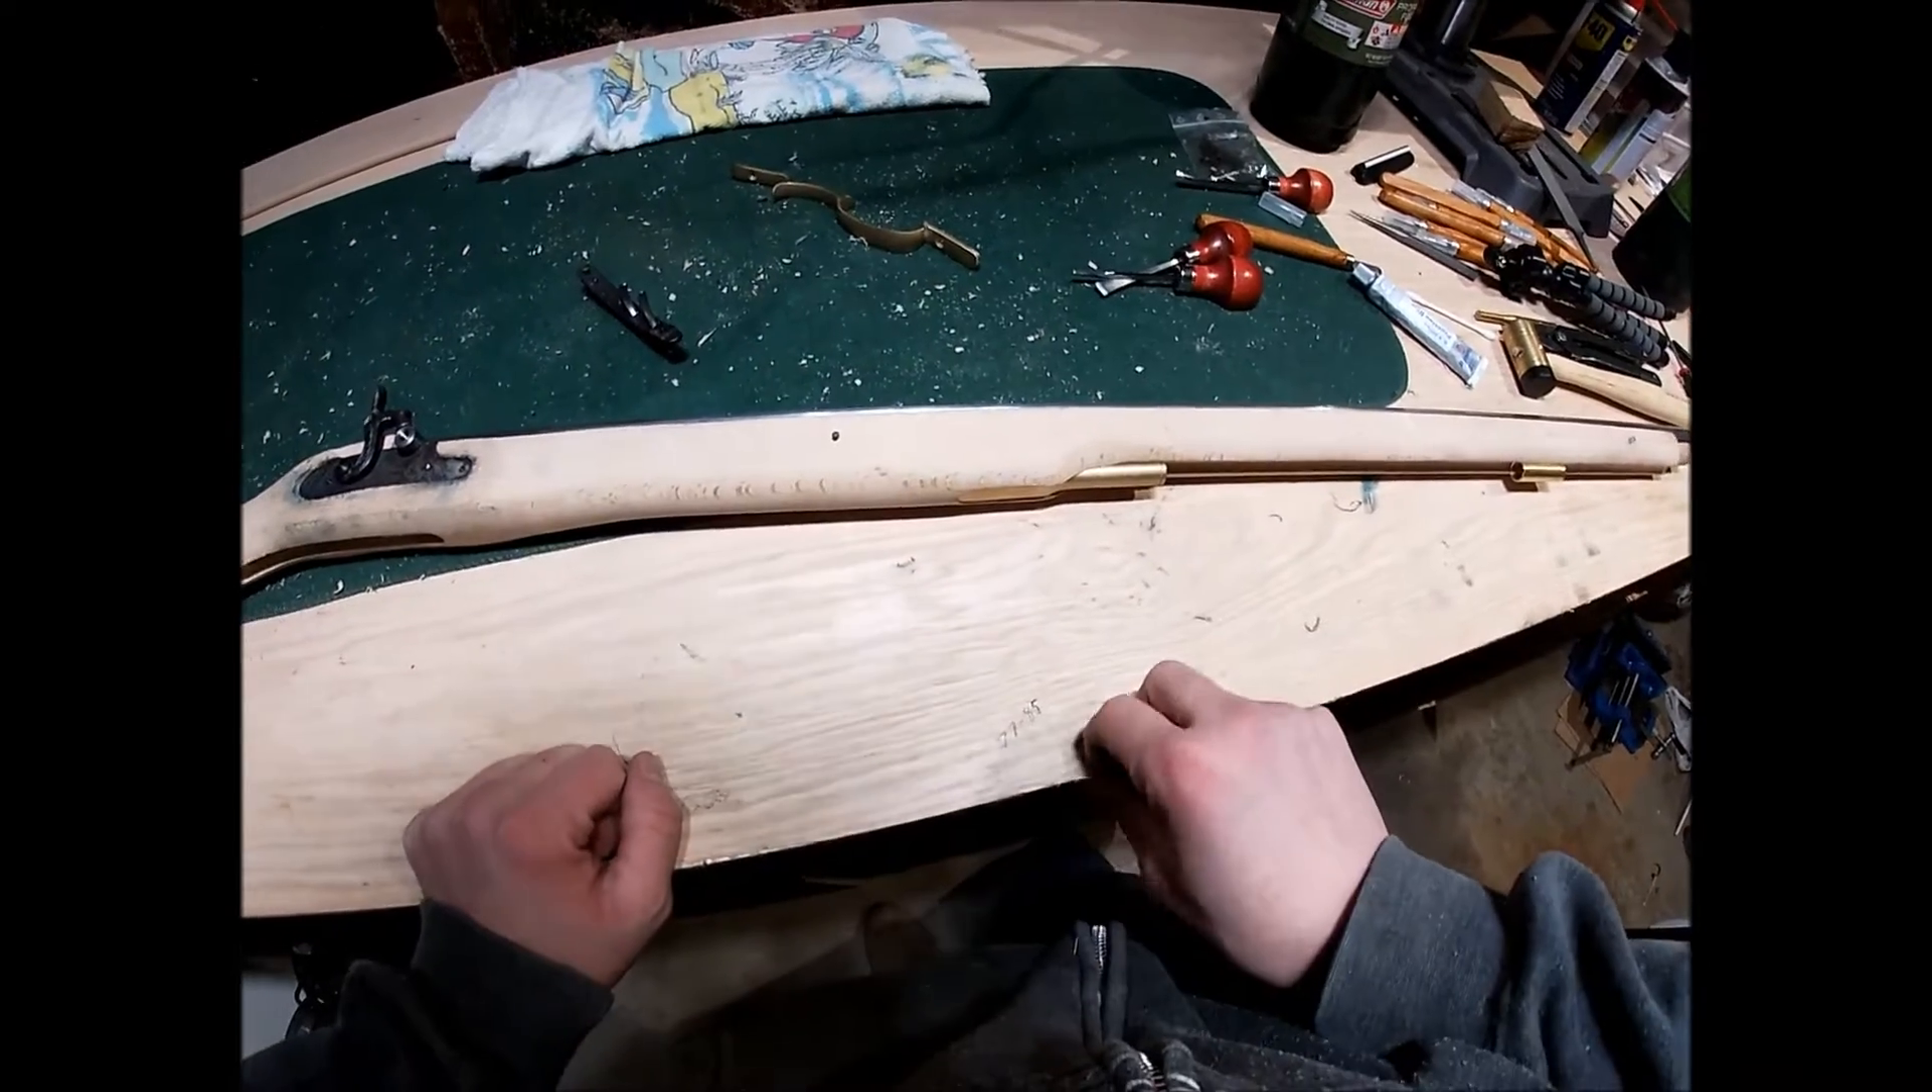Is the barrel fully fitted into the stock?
Yes.